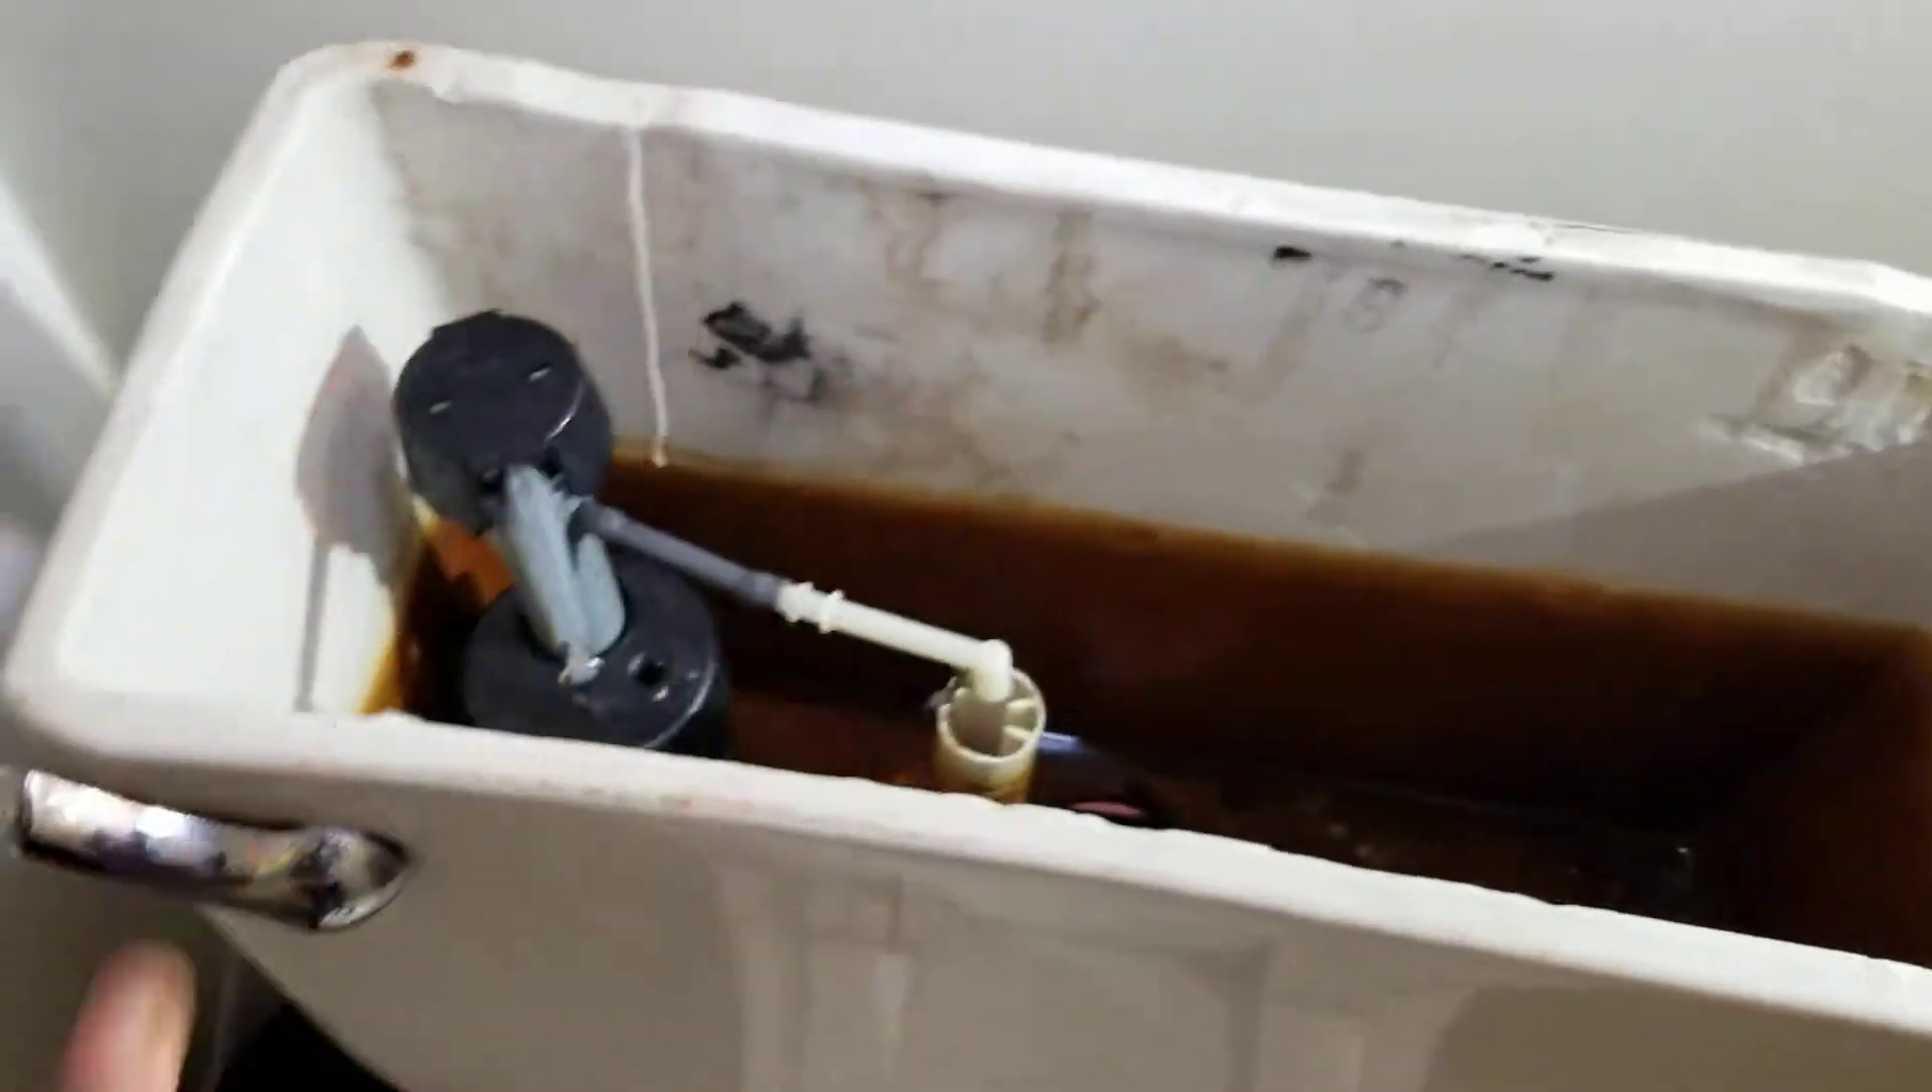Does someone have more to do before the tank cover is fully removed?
No.